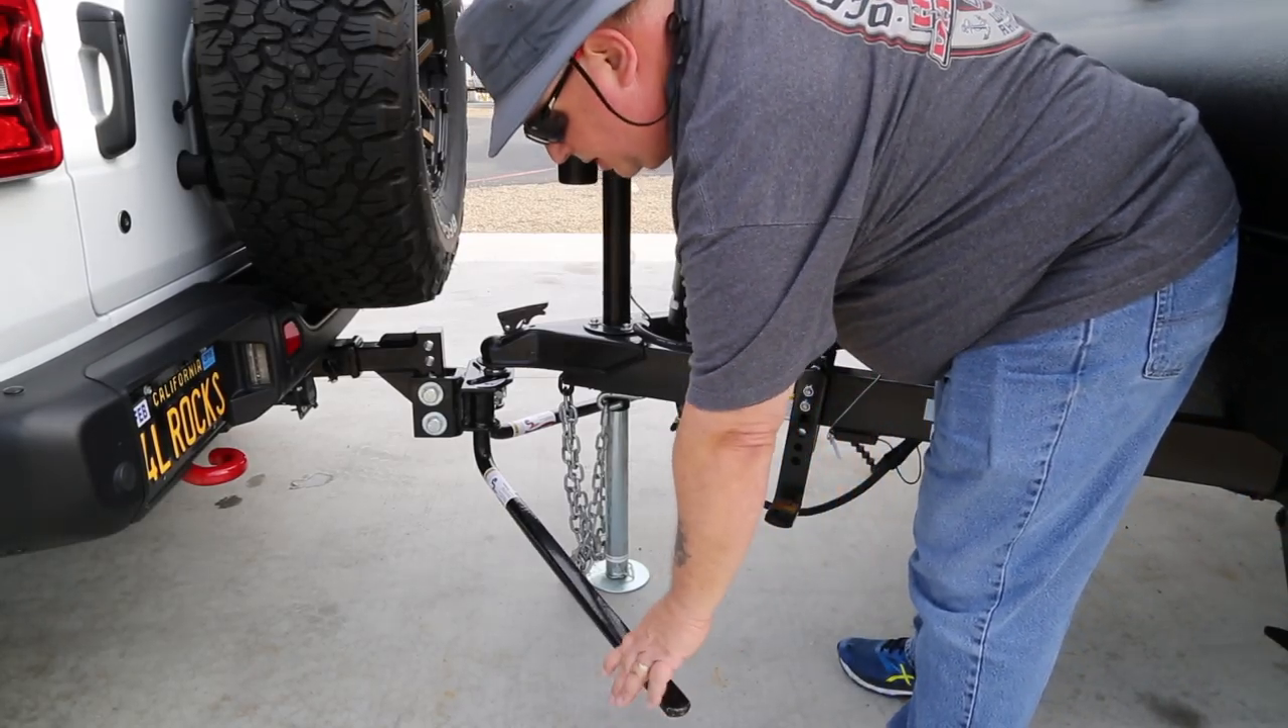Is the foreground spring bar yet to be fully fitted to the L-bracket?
Yes.